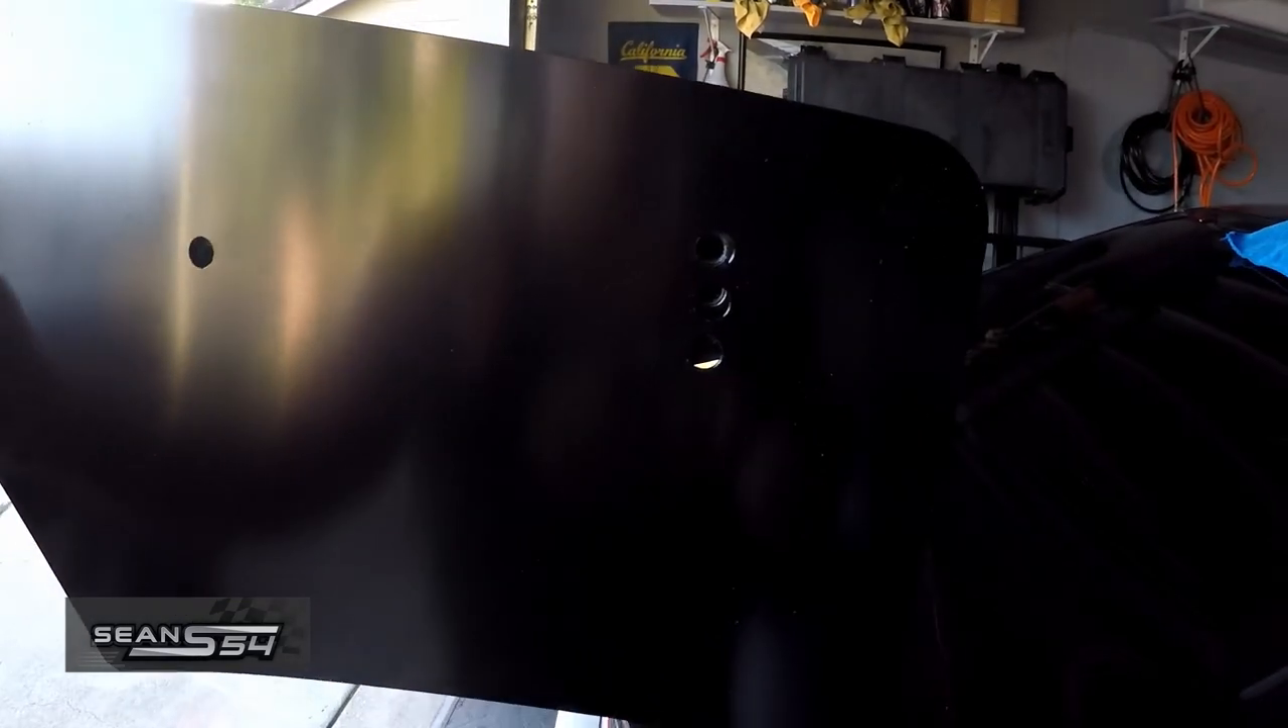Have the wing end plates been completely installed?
No.